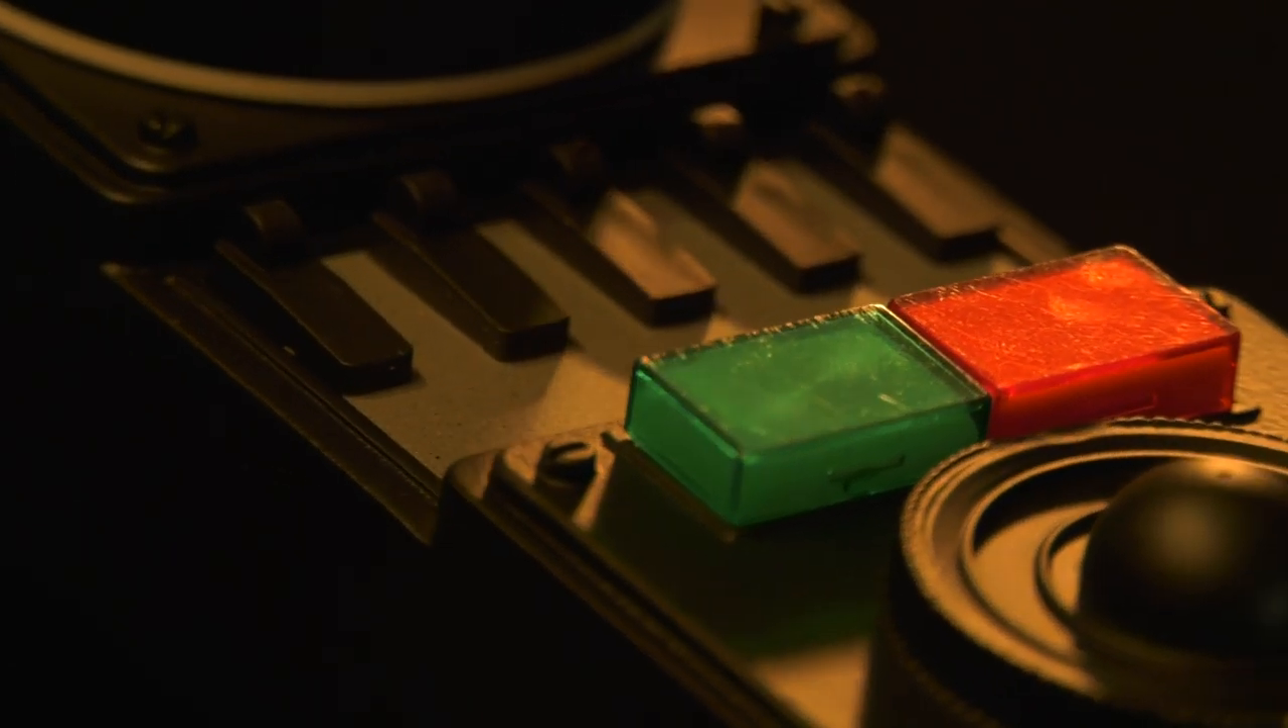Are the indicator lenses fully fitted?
Yes.